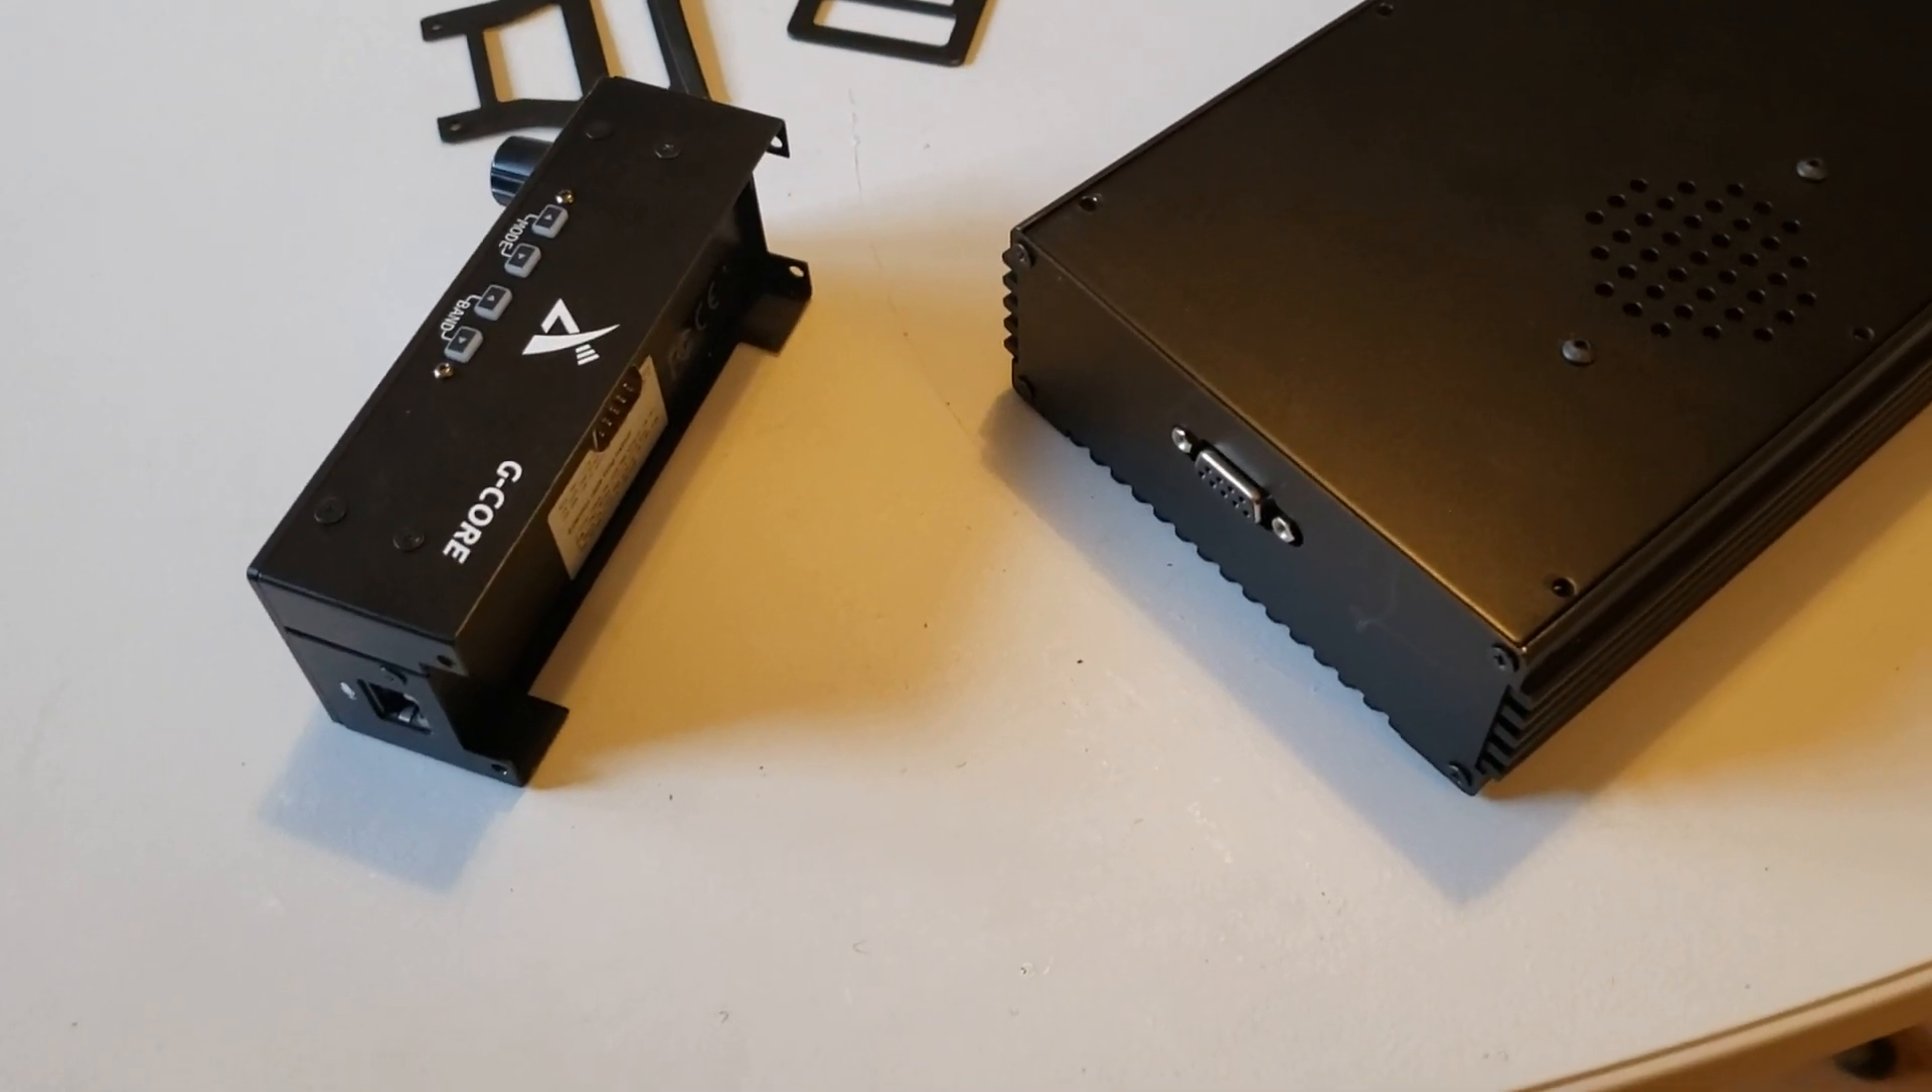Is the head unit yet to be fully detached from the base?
No.